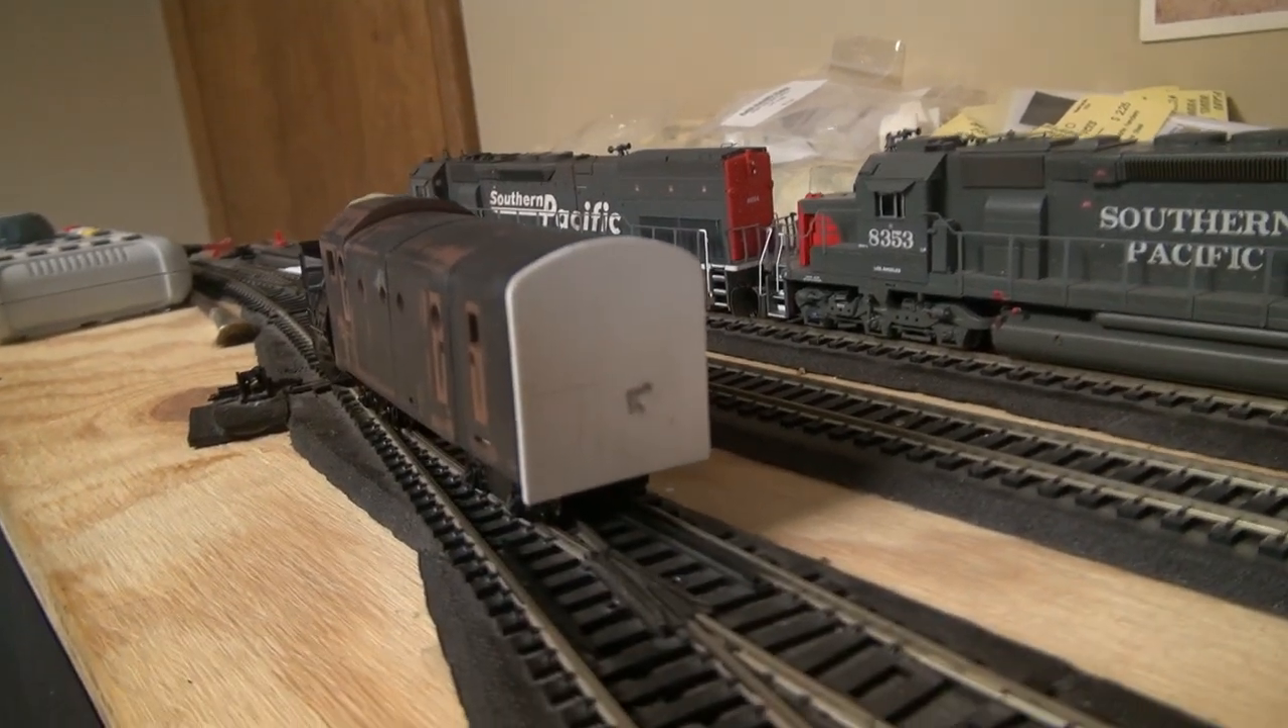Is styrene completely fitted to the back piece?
Yes.